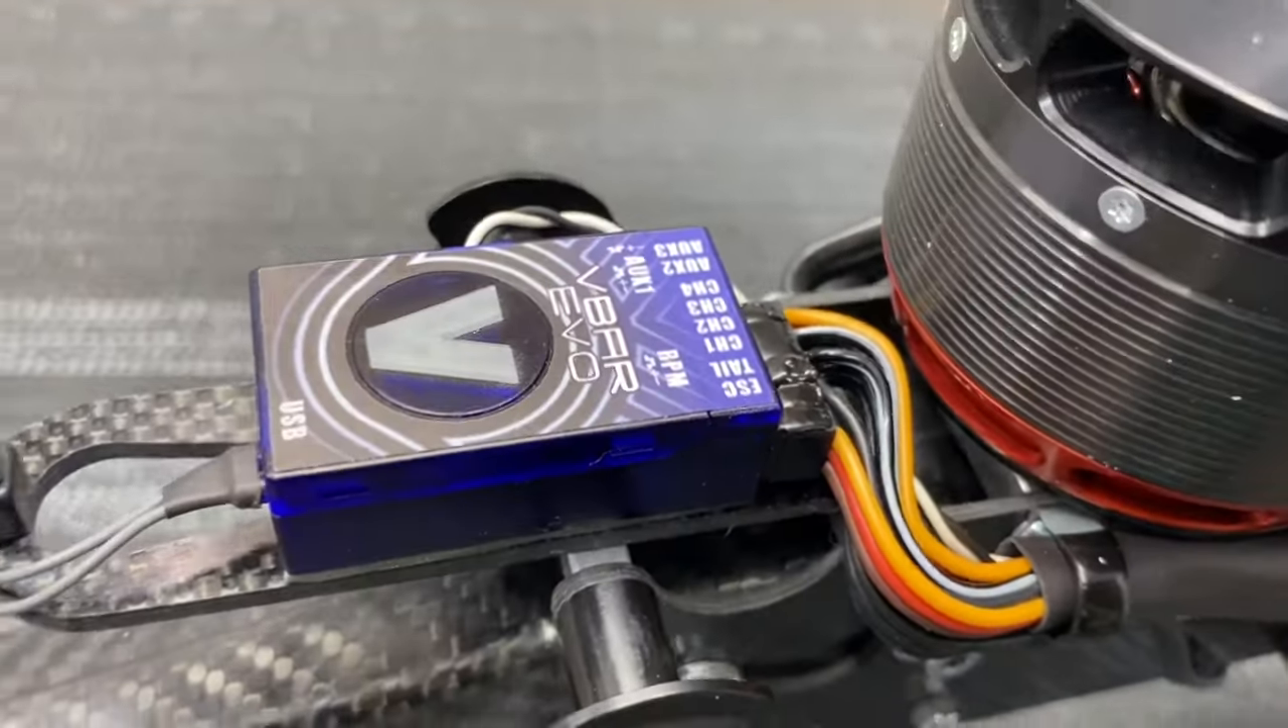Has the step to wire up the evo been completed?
Yes.